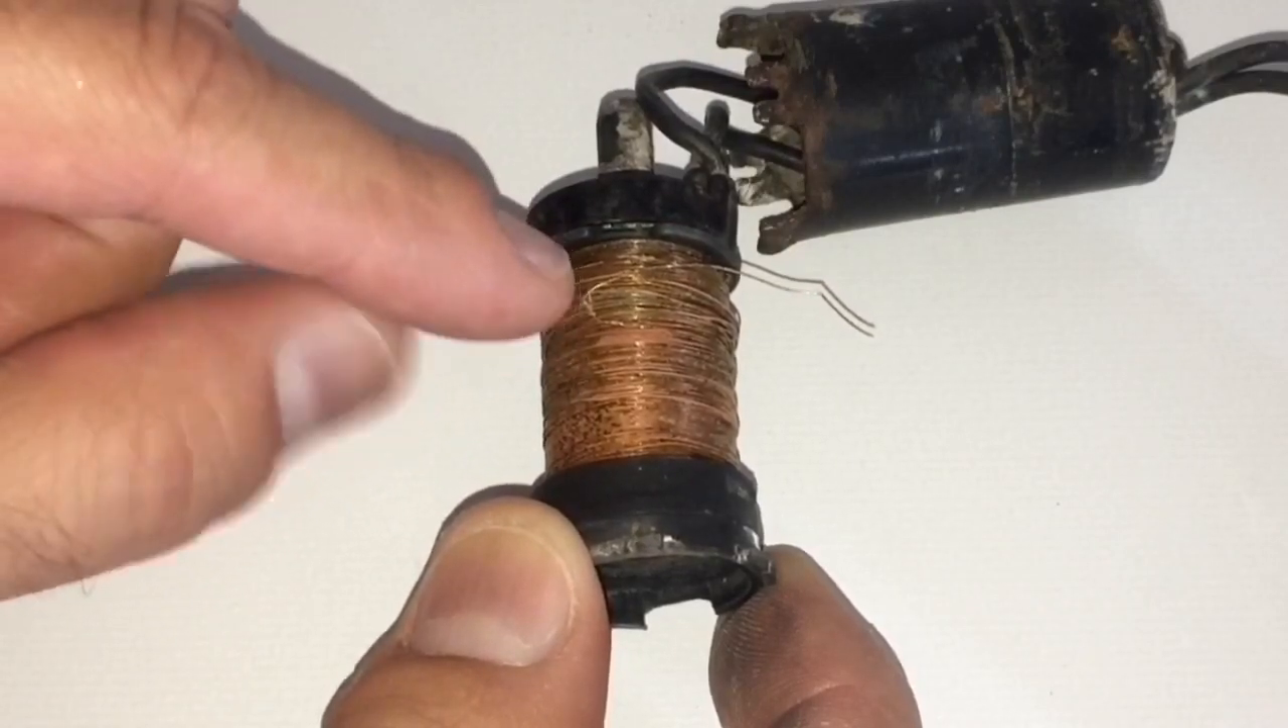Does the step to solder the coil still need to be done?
Yes.